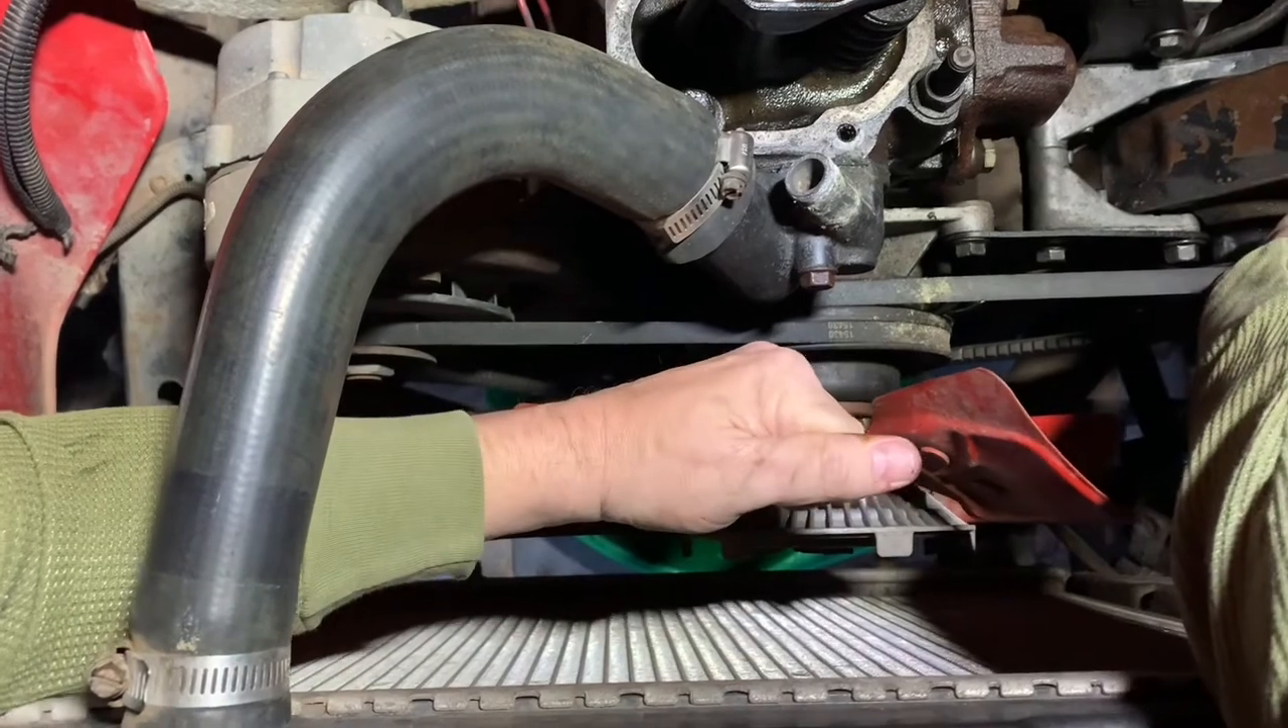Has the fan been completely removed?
No.